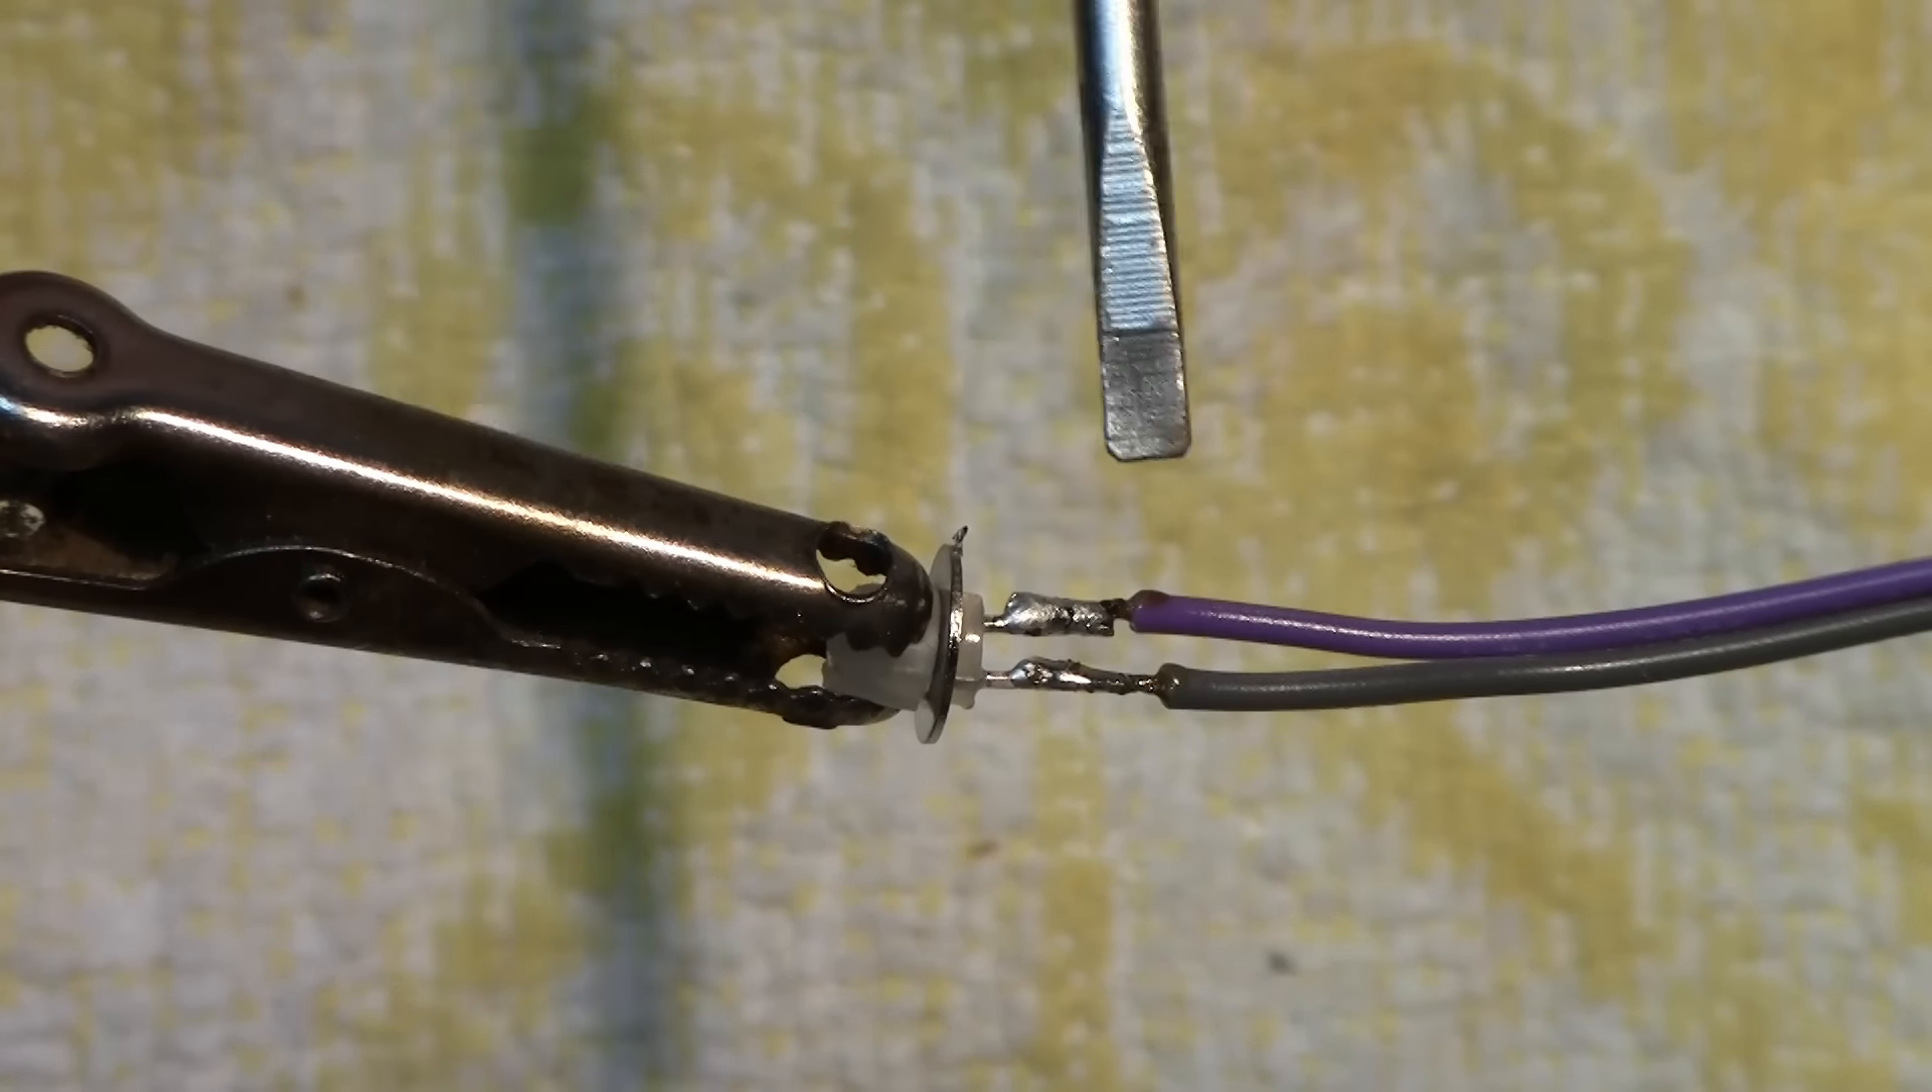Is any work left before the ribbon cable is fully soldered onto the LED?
No.